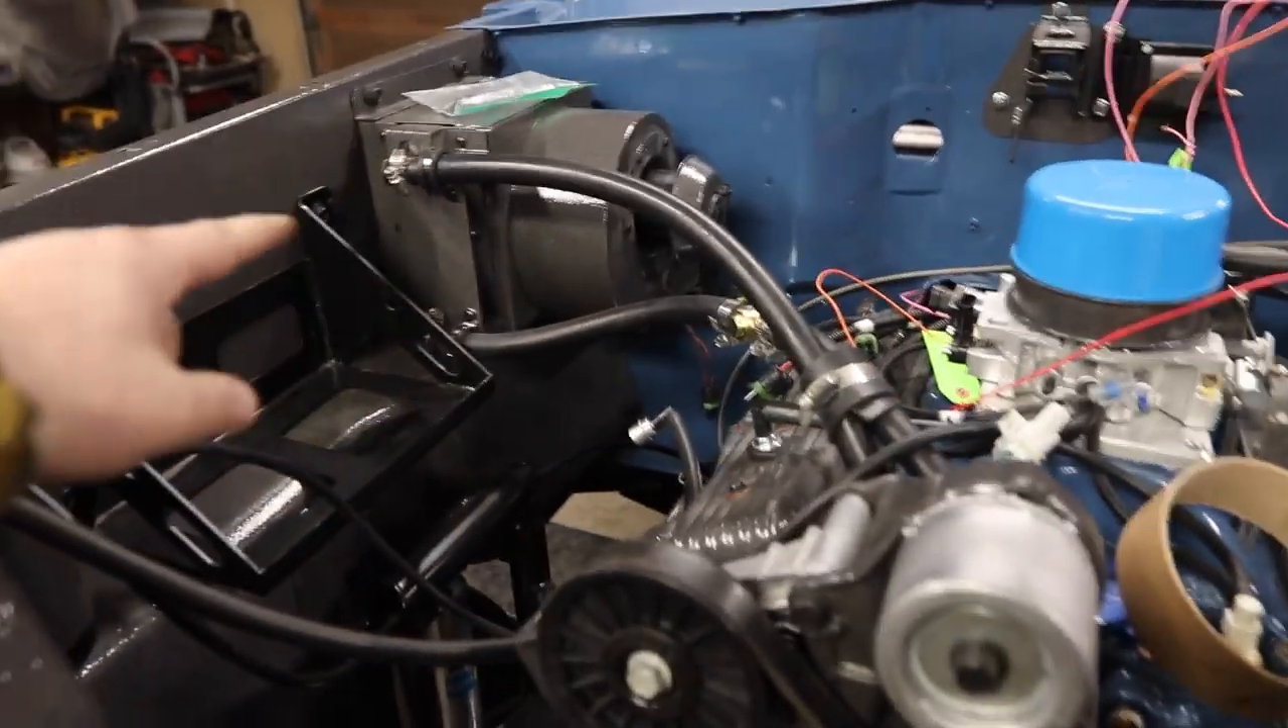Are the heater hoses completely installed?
Yes.